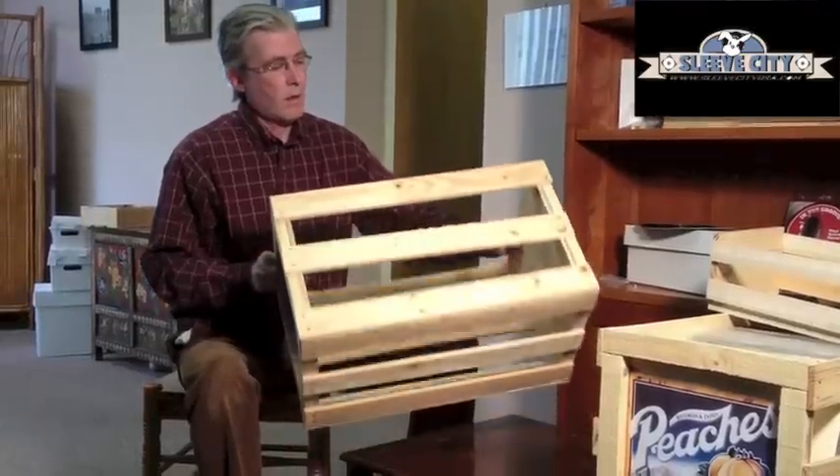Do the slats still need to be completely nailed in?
No.